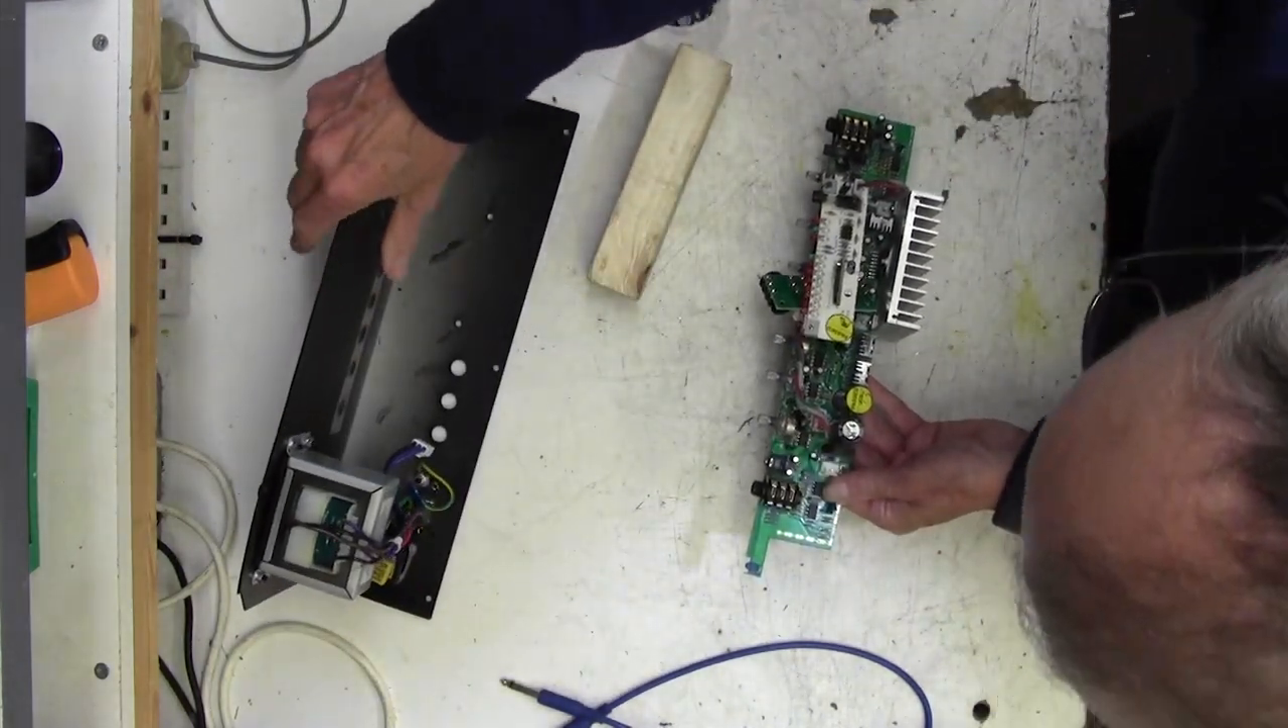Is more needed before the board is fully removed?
No.